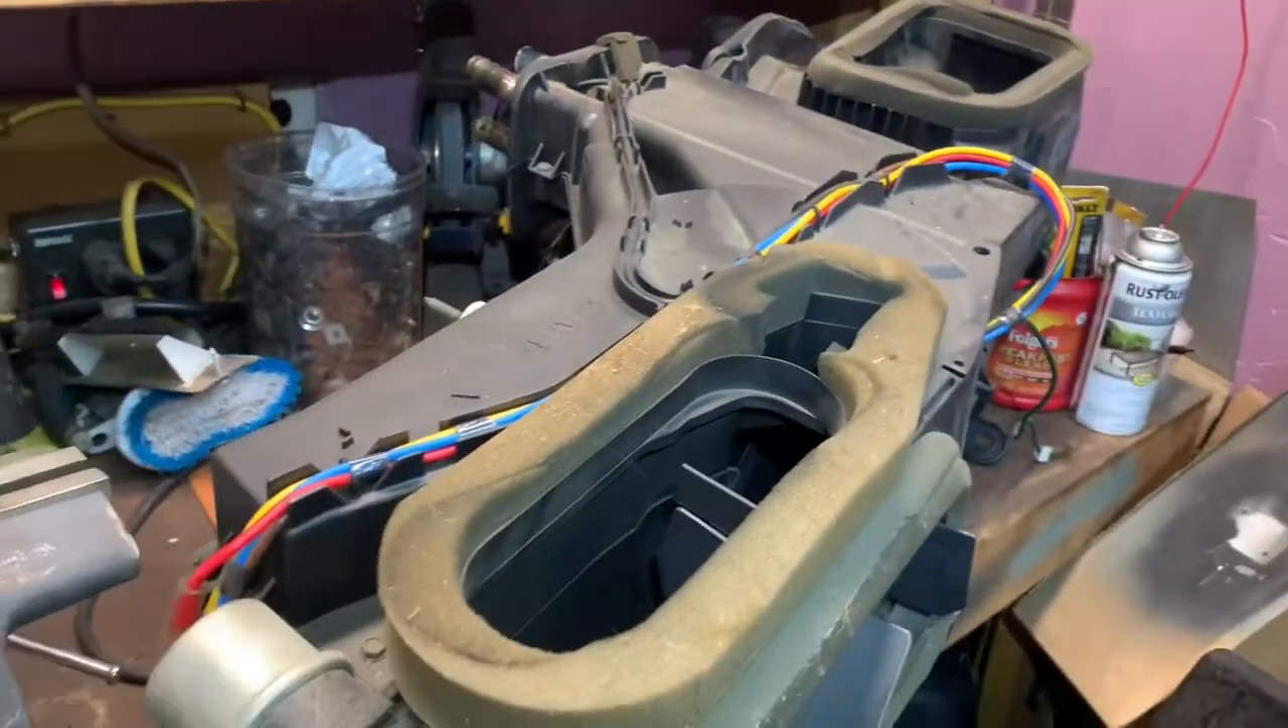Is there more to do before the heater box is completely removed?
No.